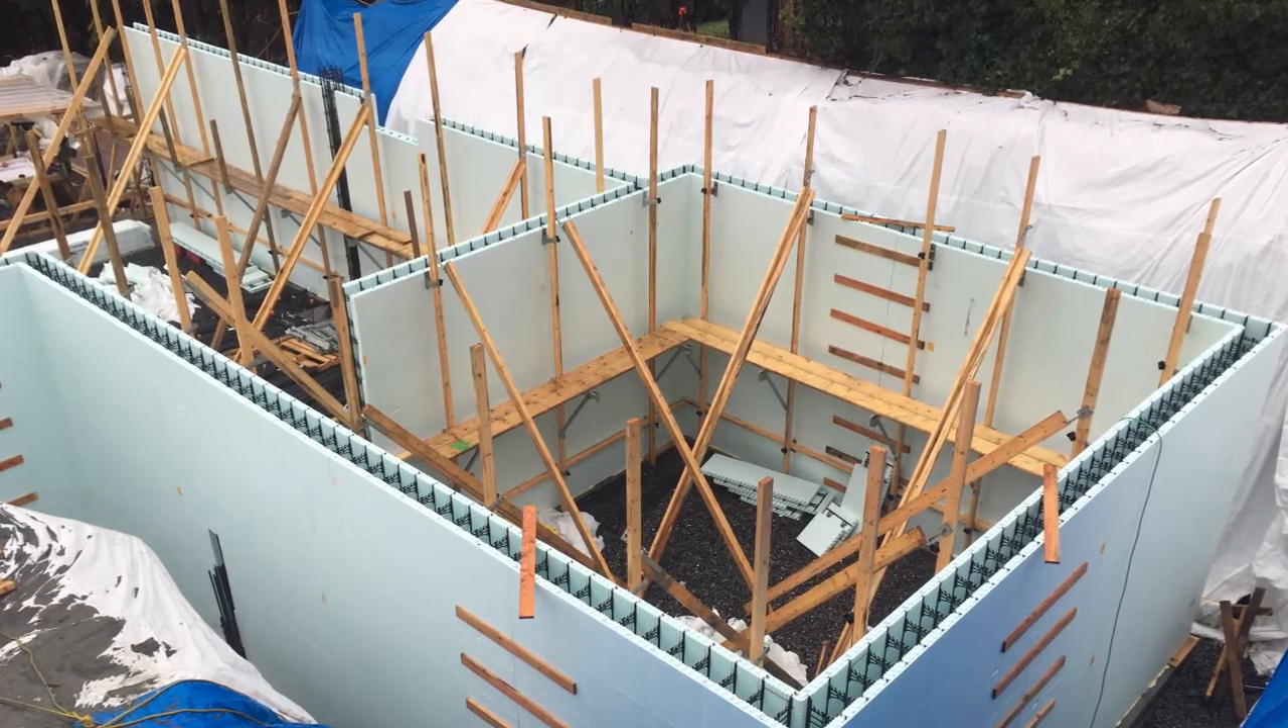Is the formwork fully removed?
No.